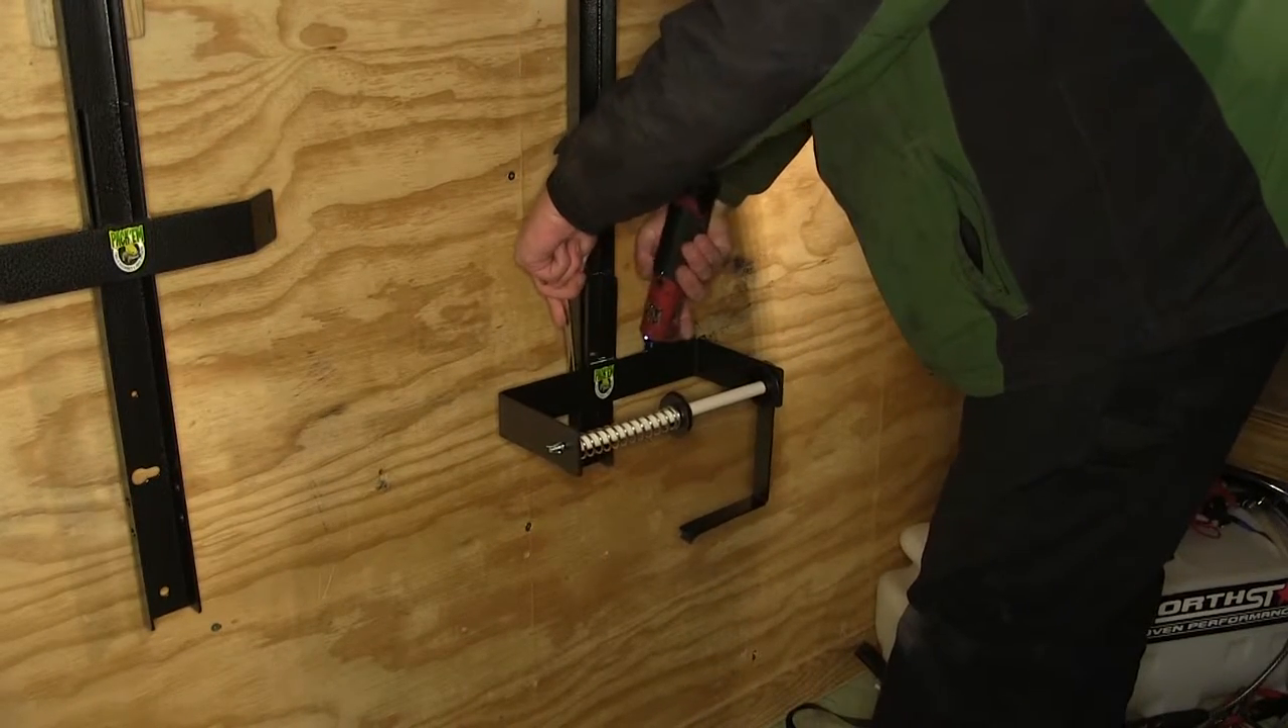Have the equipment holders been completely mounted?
No.